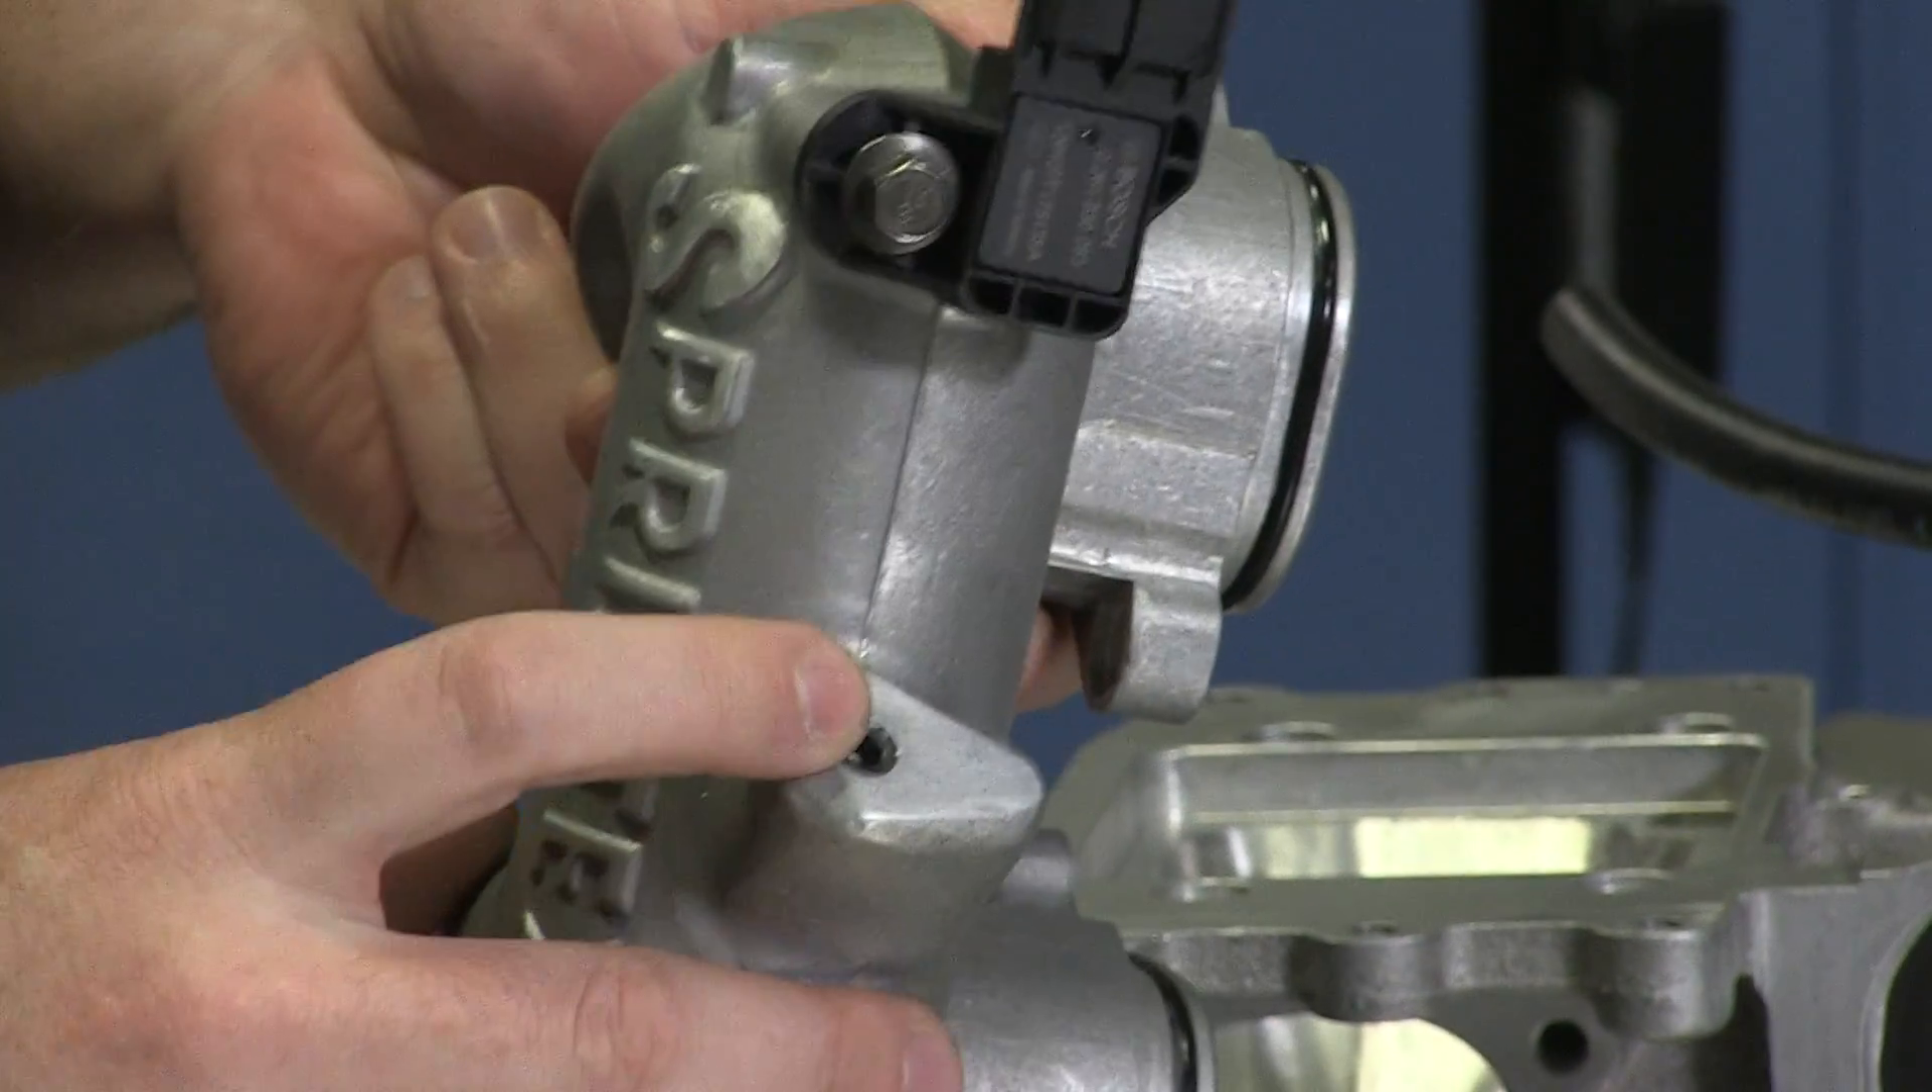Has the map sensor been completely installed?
Yes.